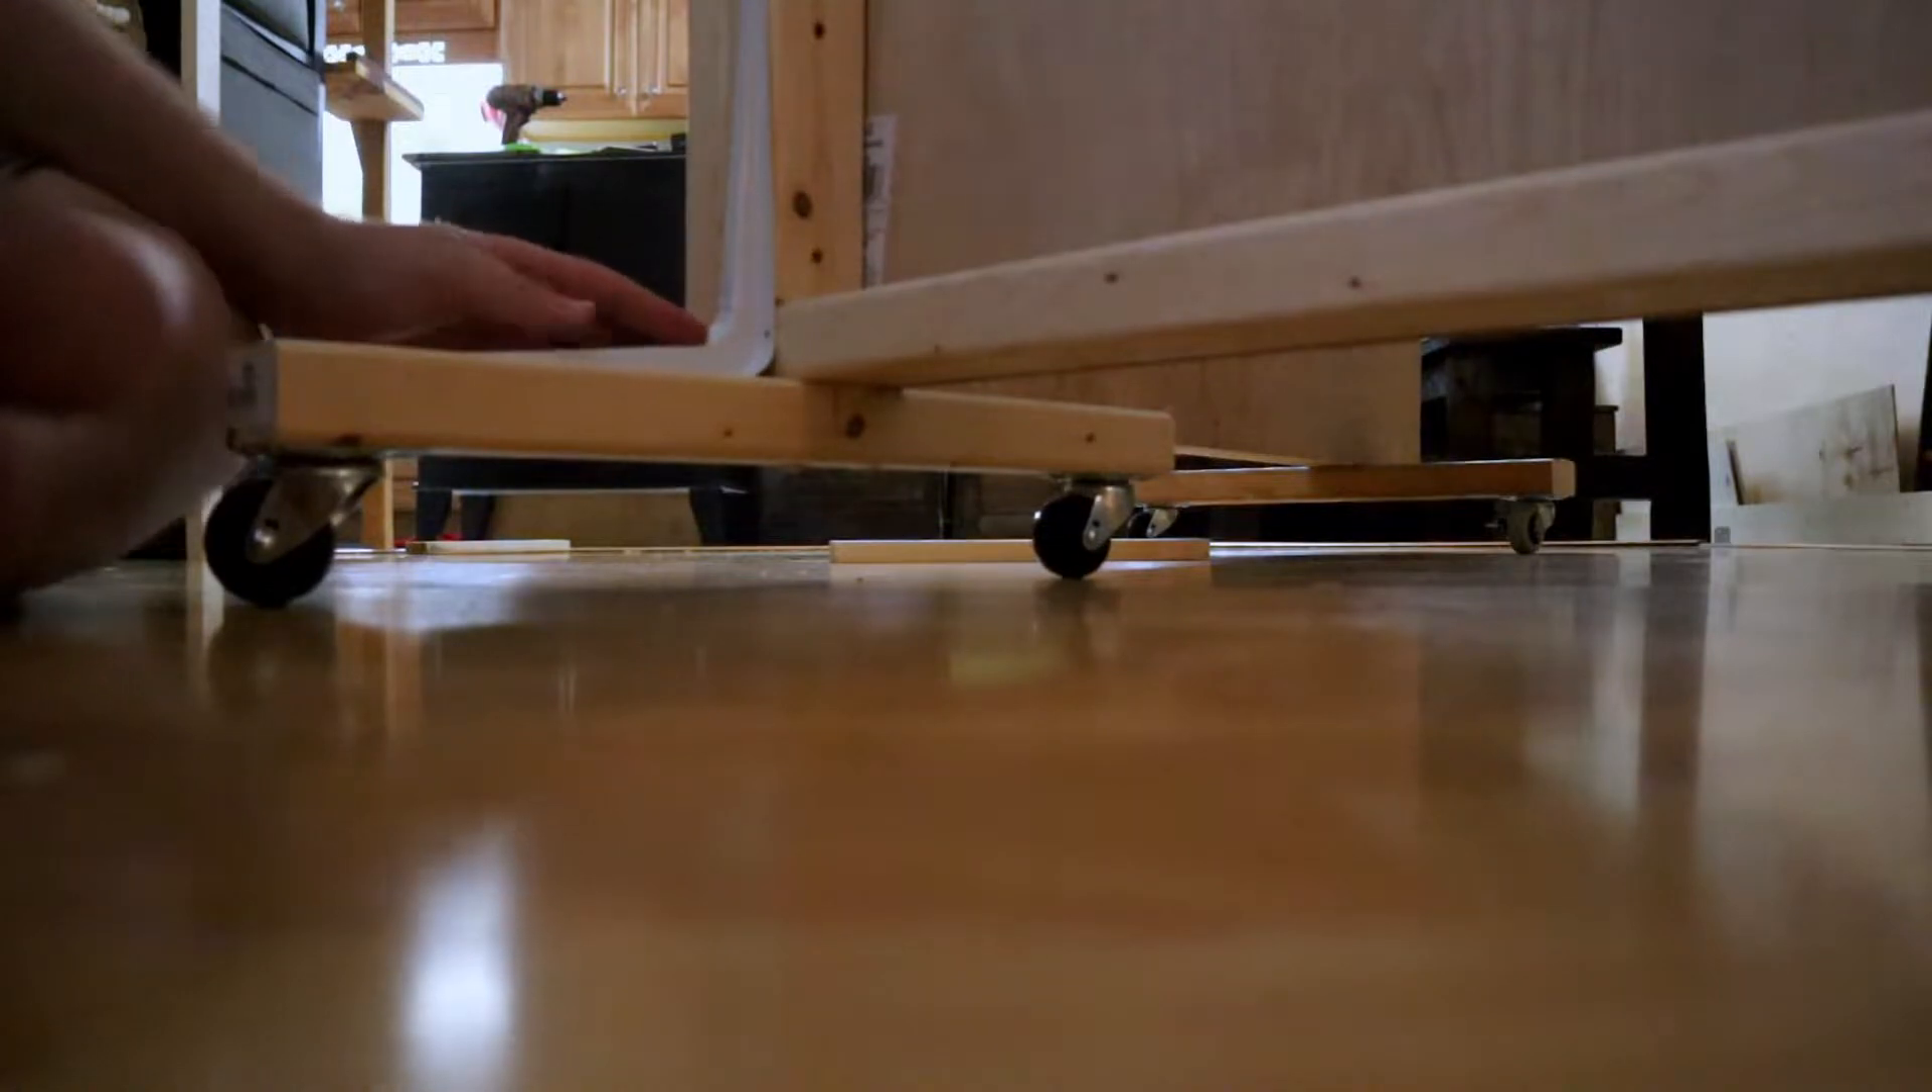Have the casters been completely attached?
Yes.